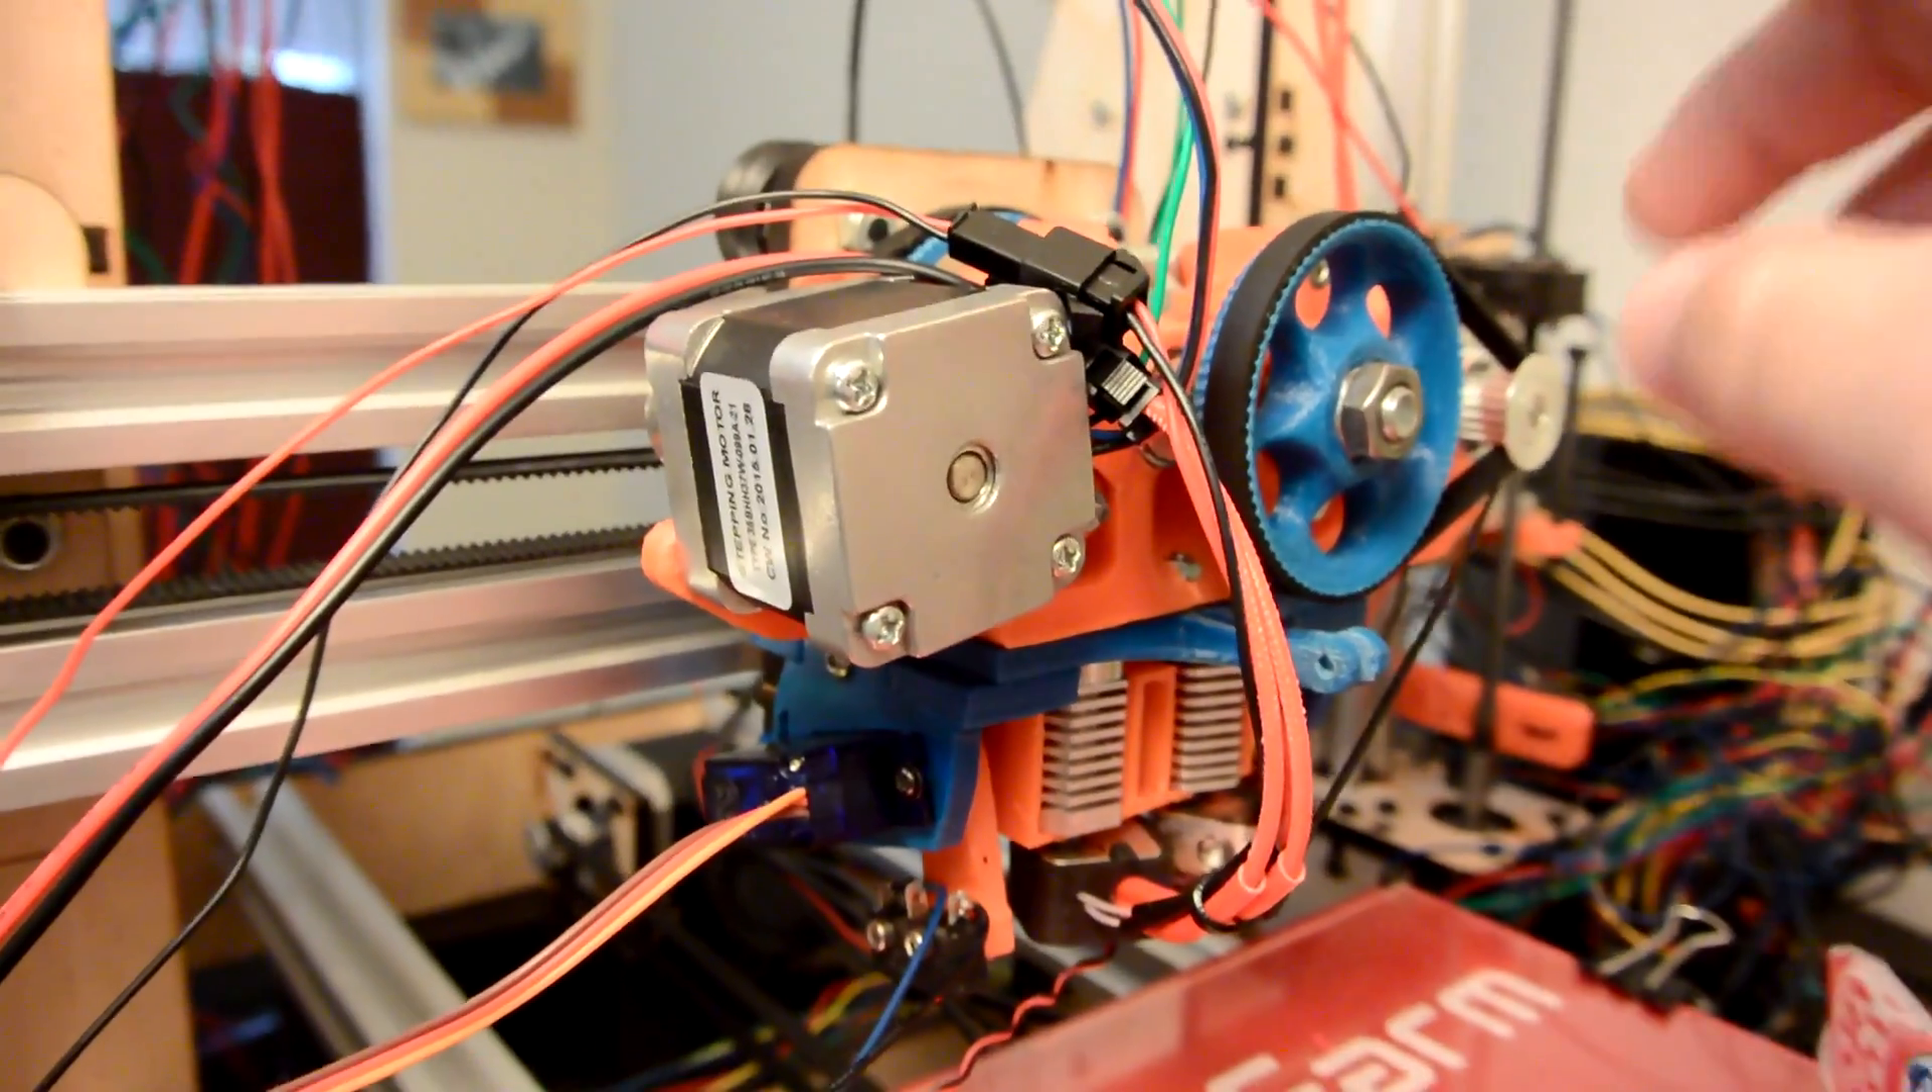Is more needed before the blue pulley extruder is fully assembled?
No.